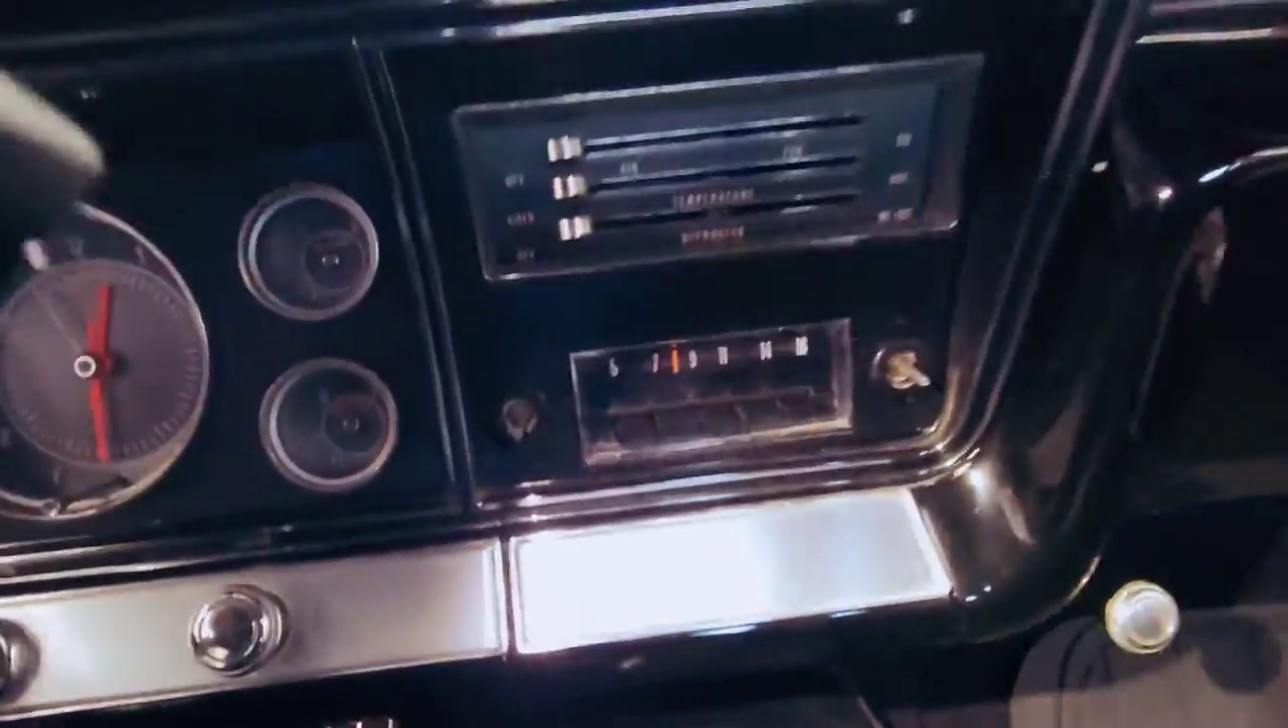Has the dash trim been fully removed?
No.